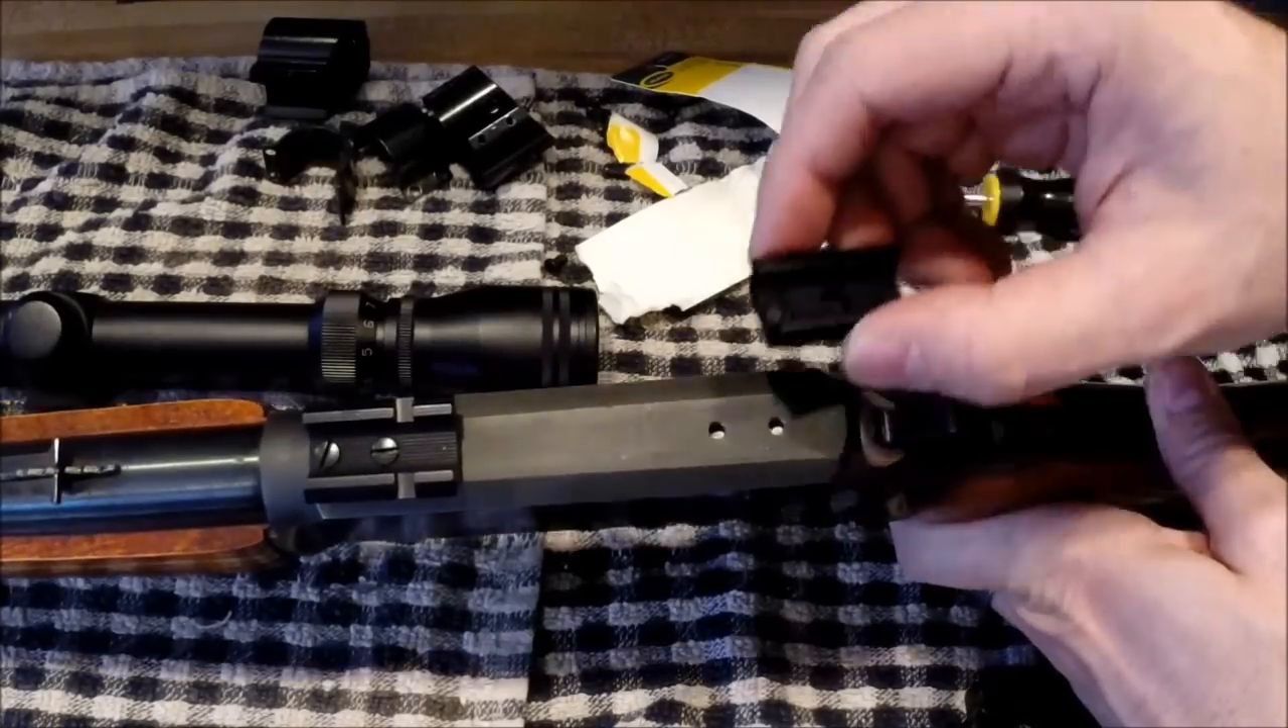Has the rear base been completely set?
No.